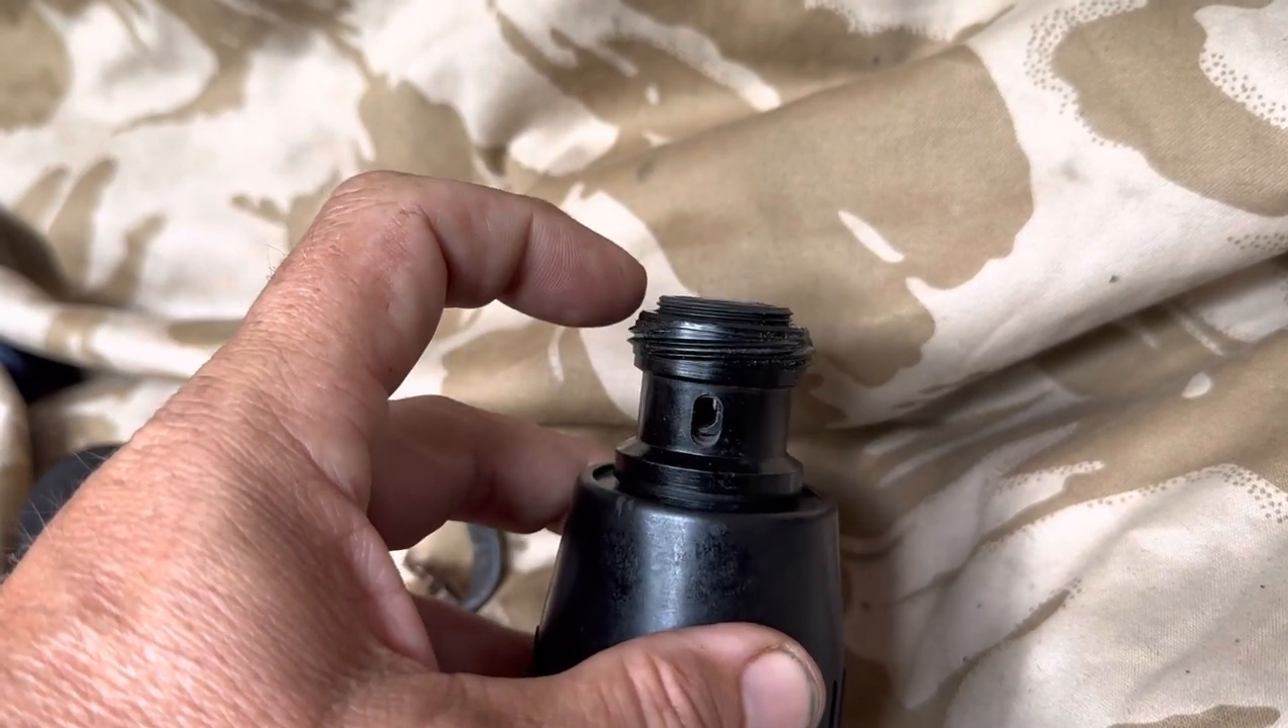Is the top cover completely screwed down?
No.